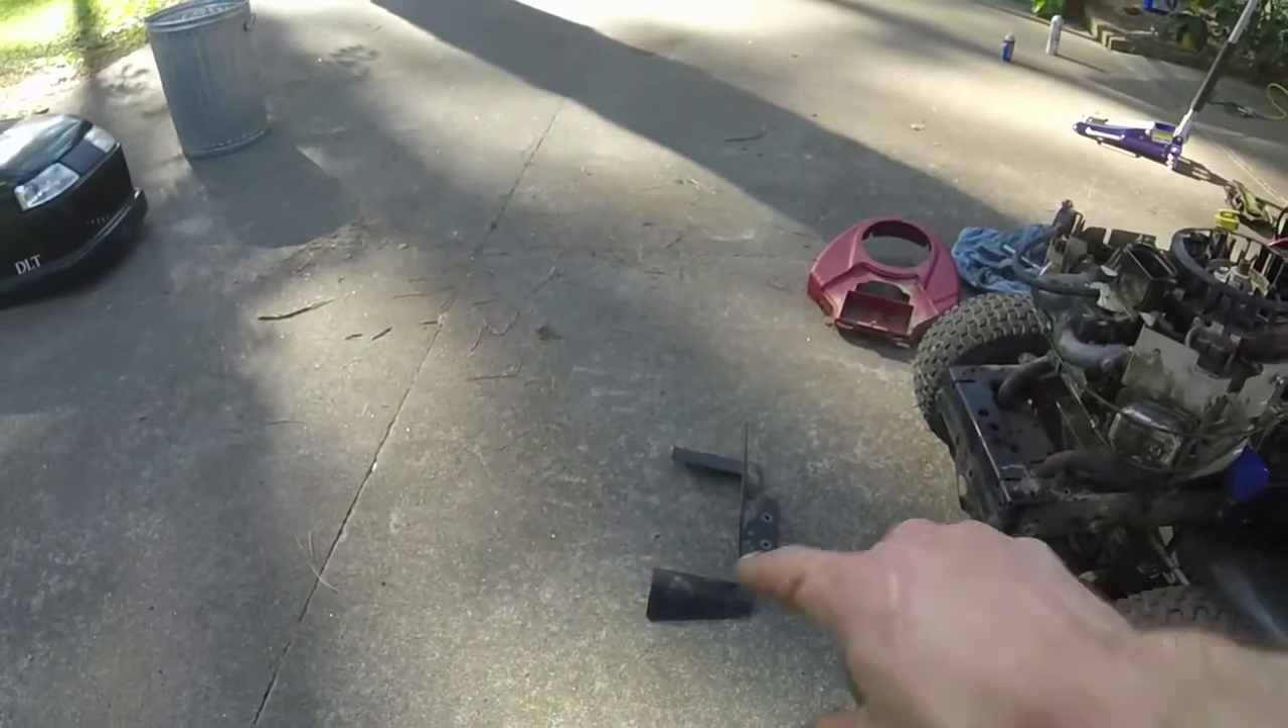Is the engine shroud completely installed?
No.